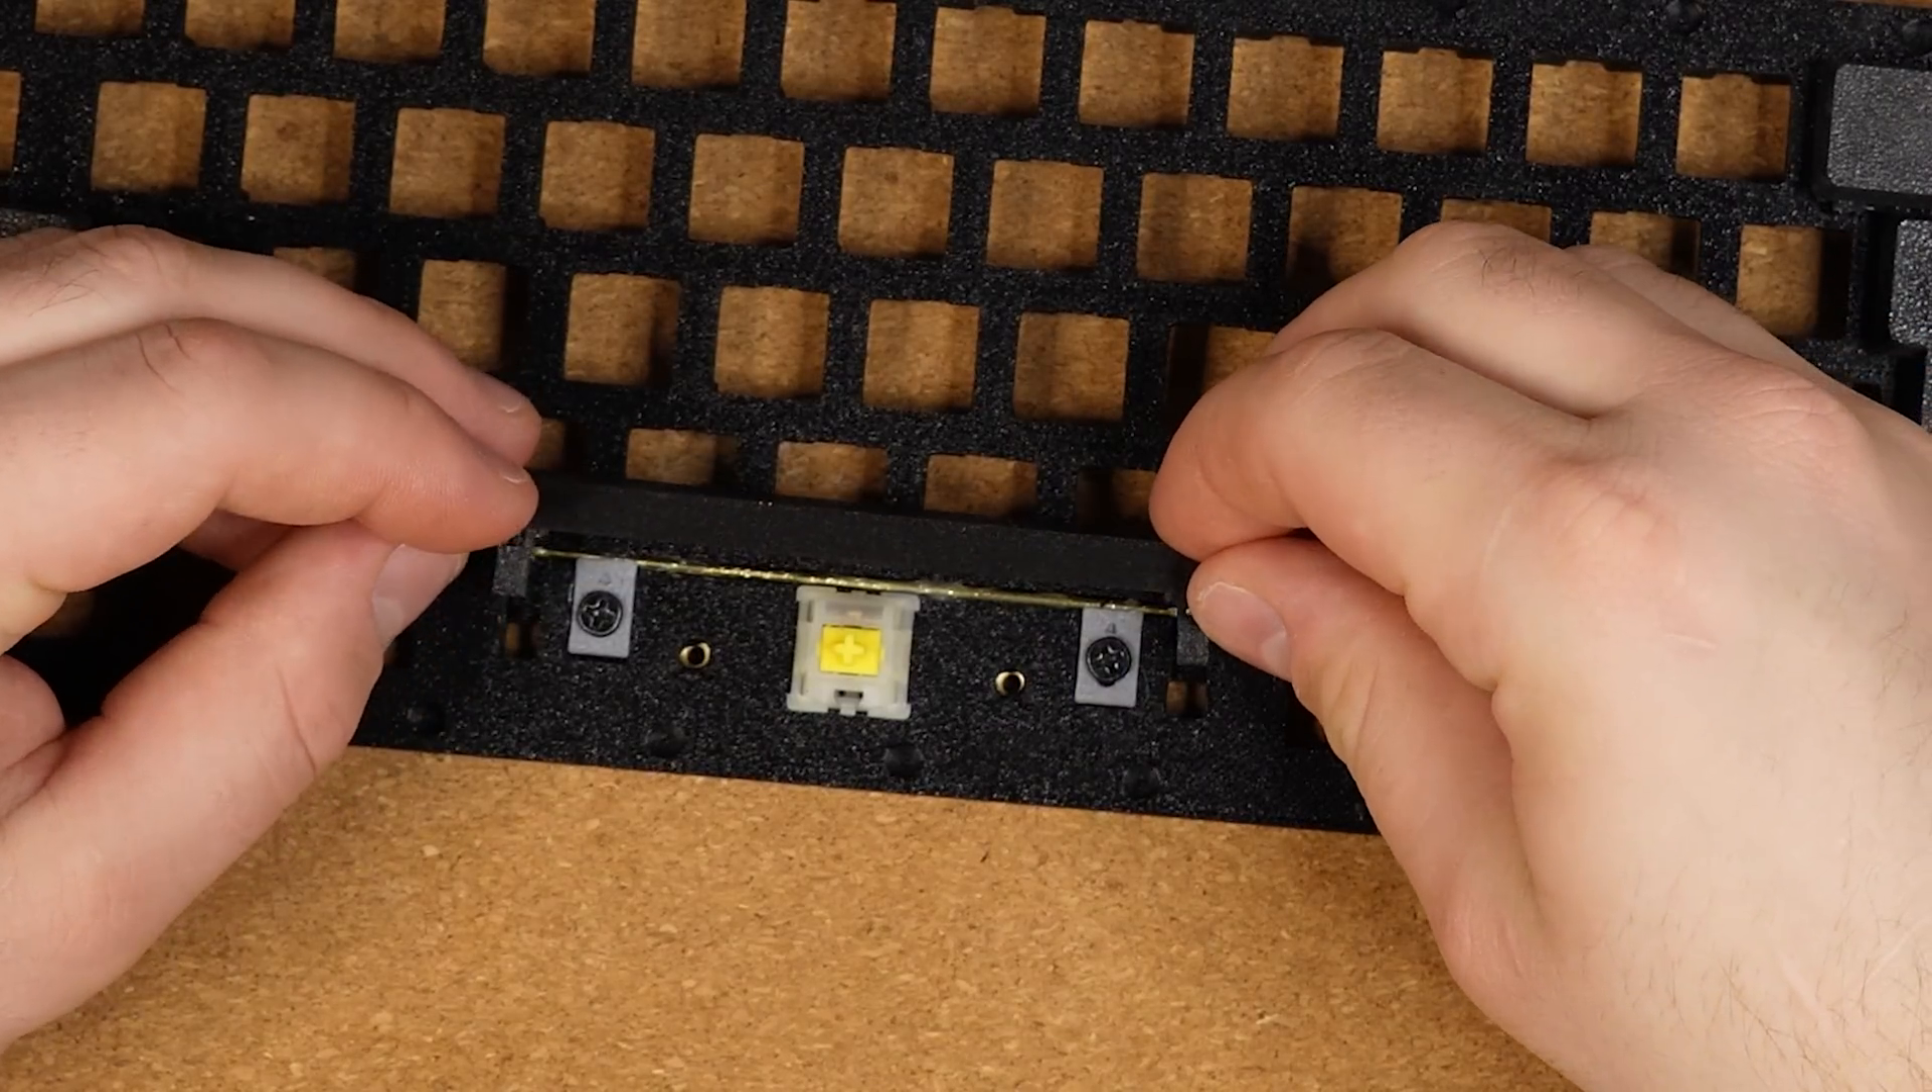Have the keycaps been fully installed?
No.